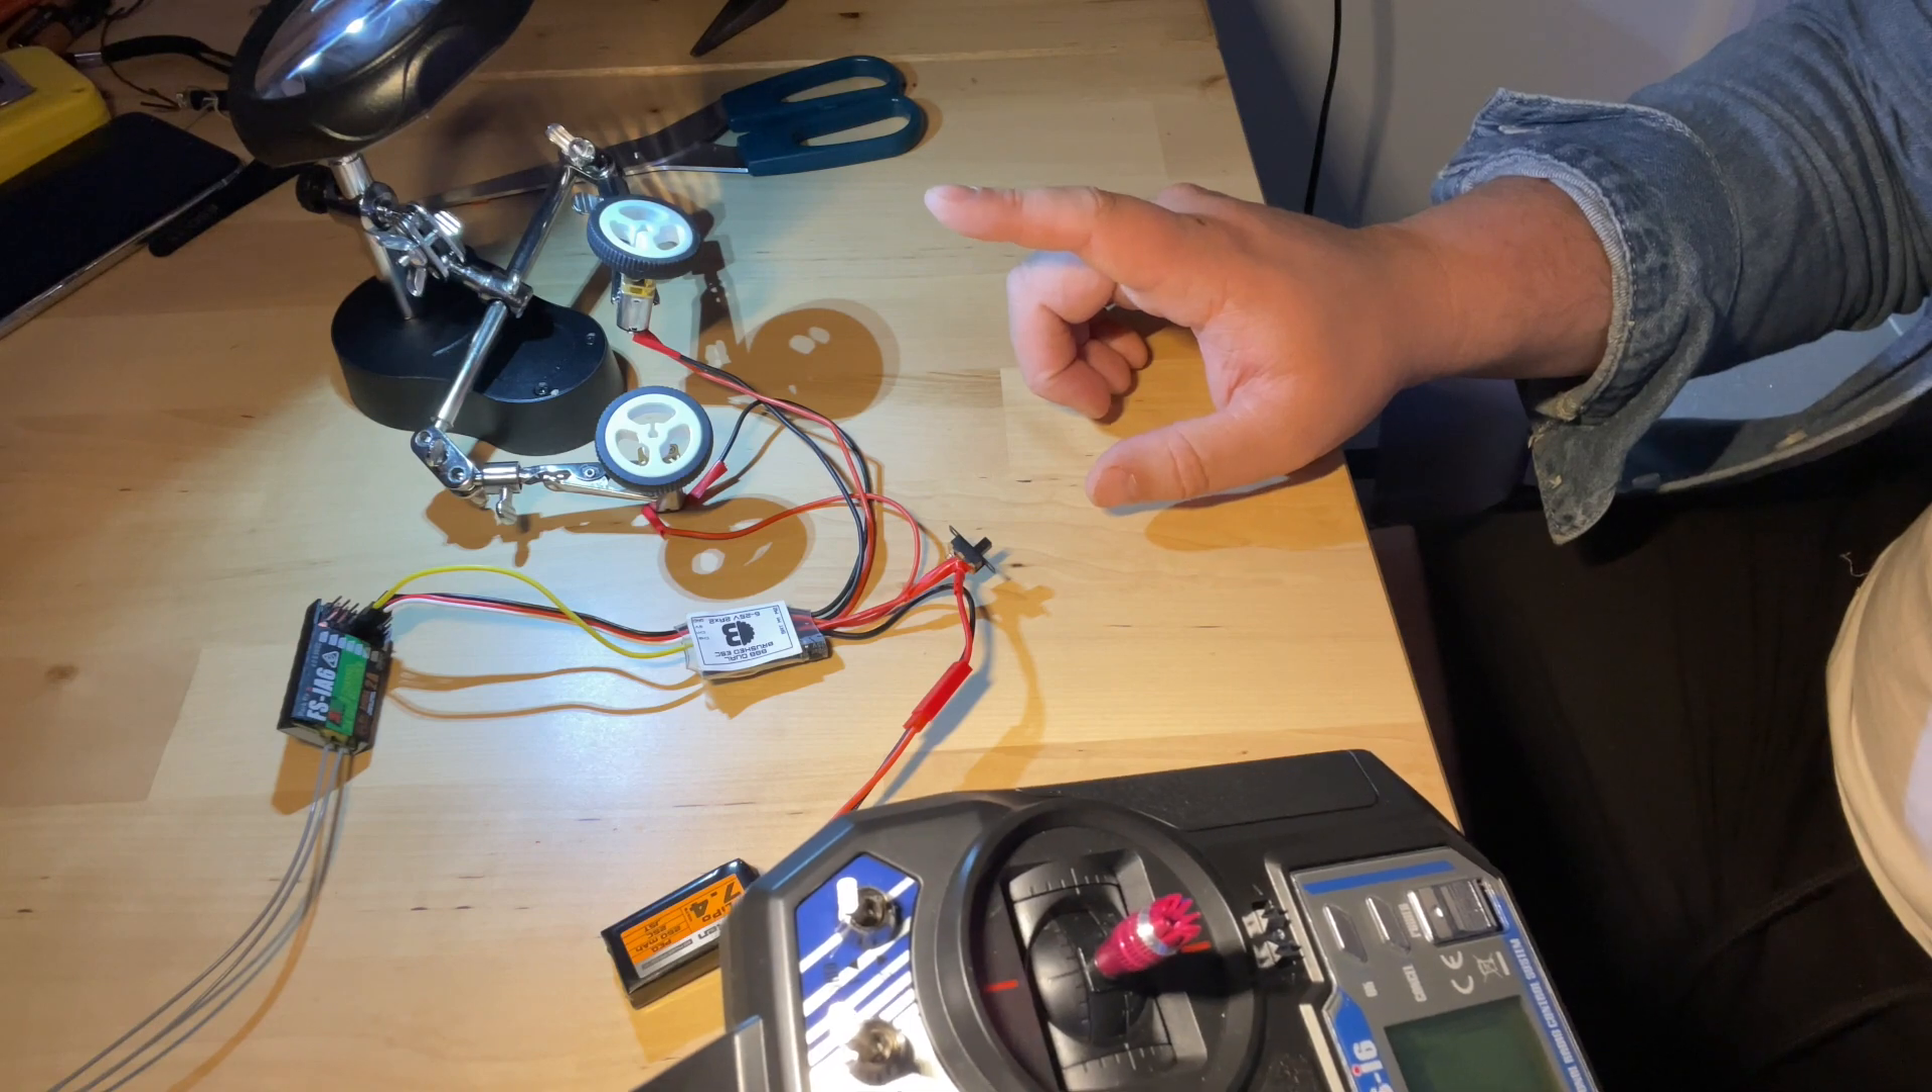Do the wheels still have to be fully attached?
No.